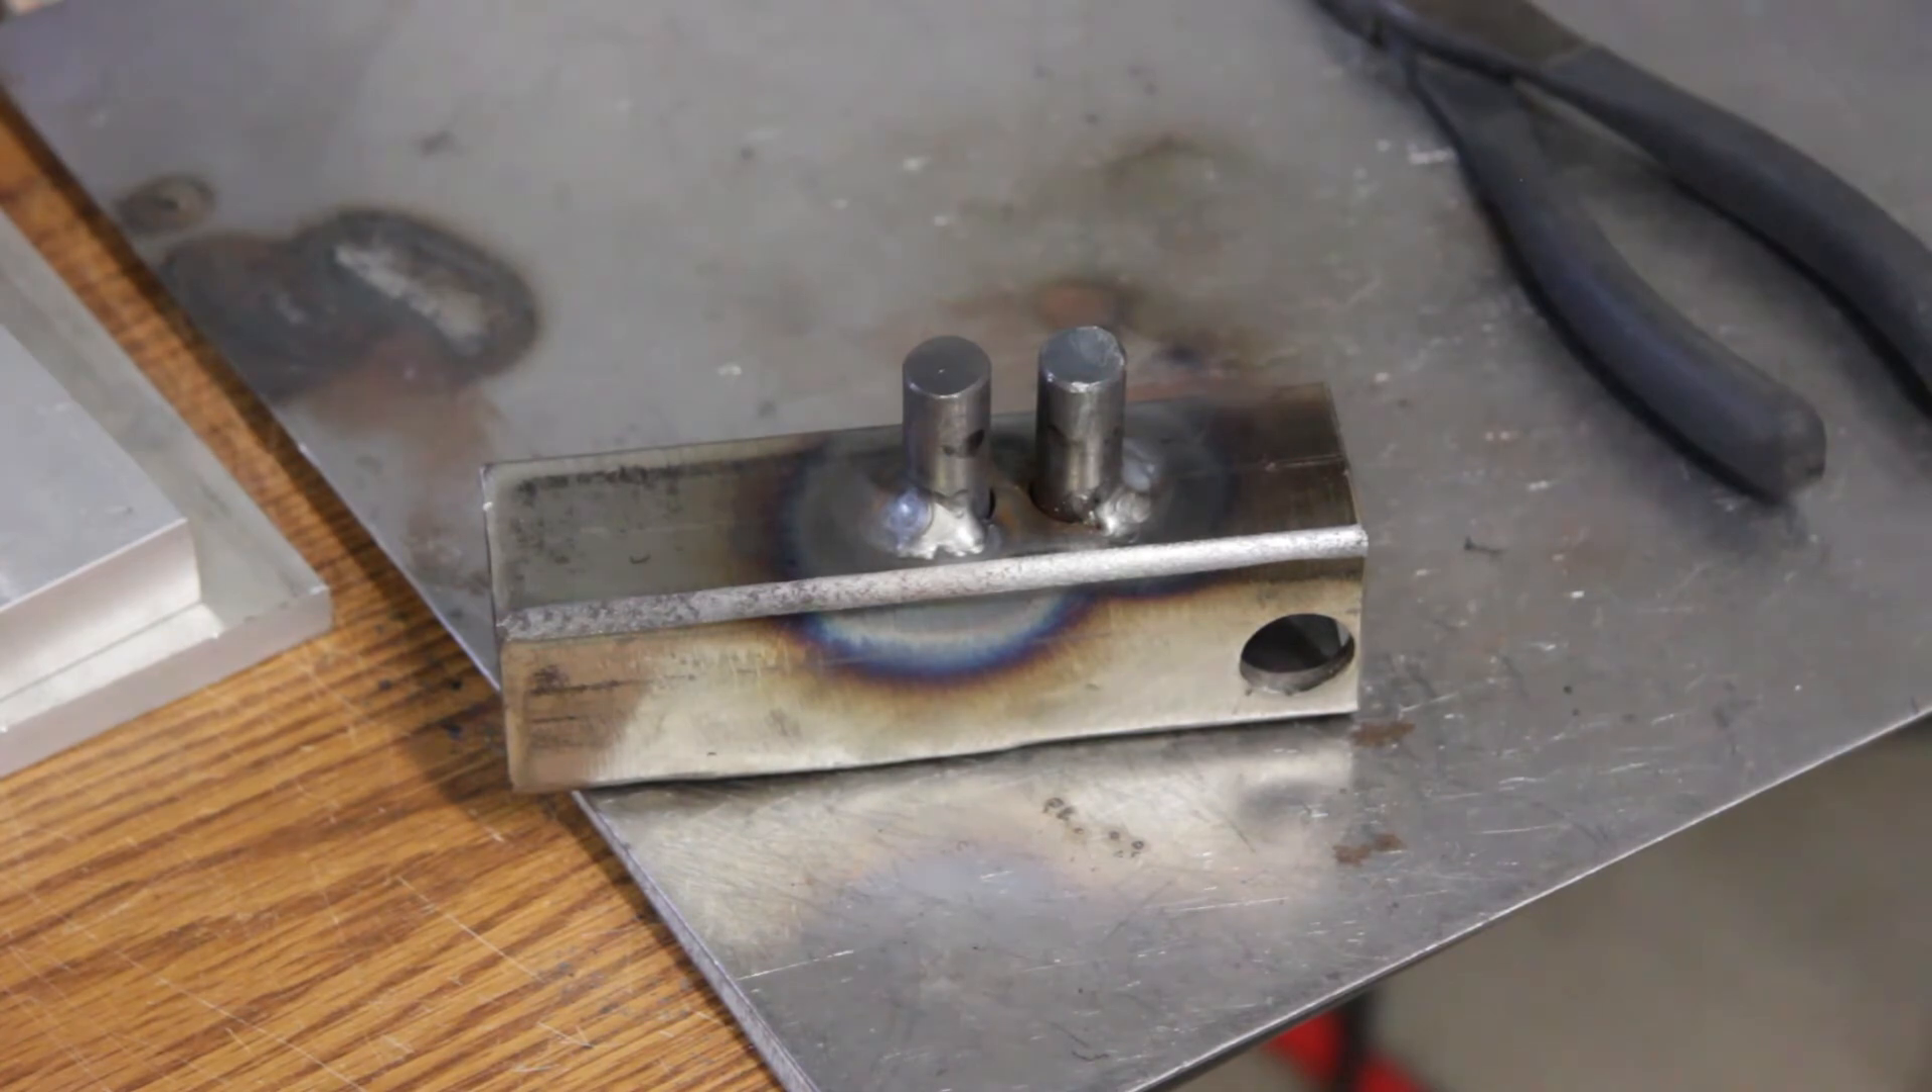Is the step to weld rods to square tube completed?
Yes.